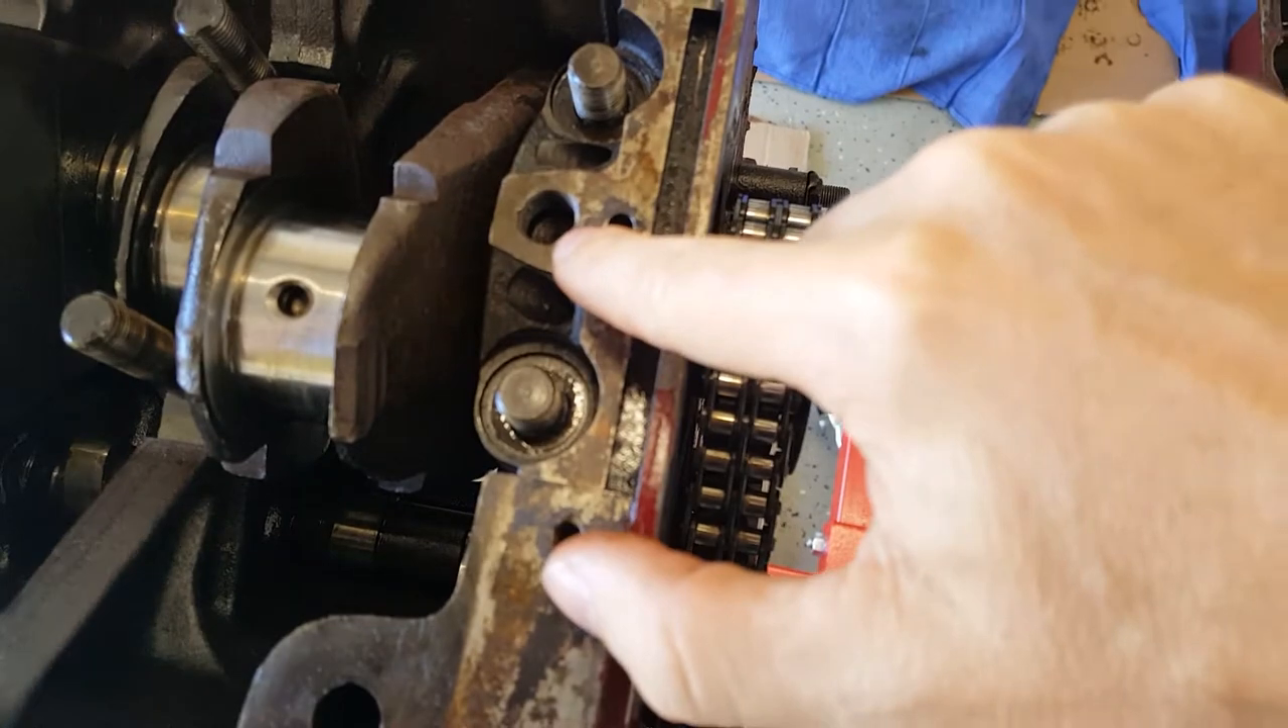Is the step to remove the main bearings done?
No.